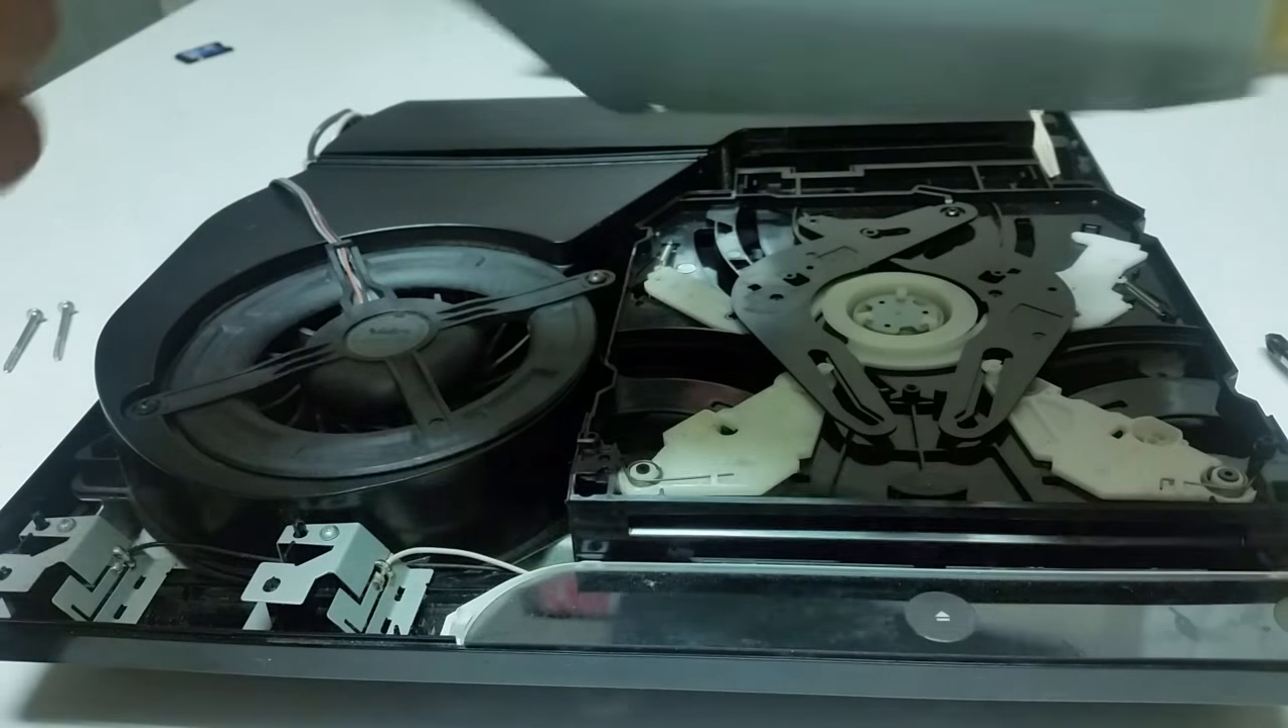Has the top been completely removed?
Yes.